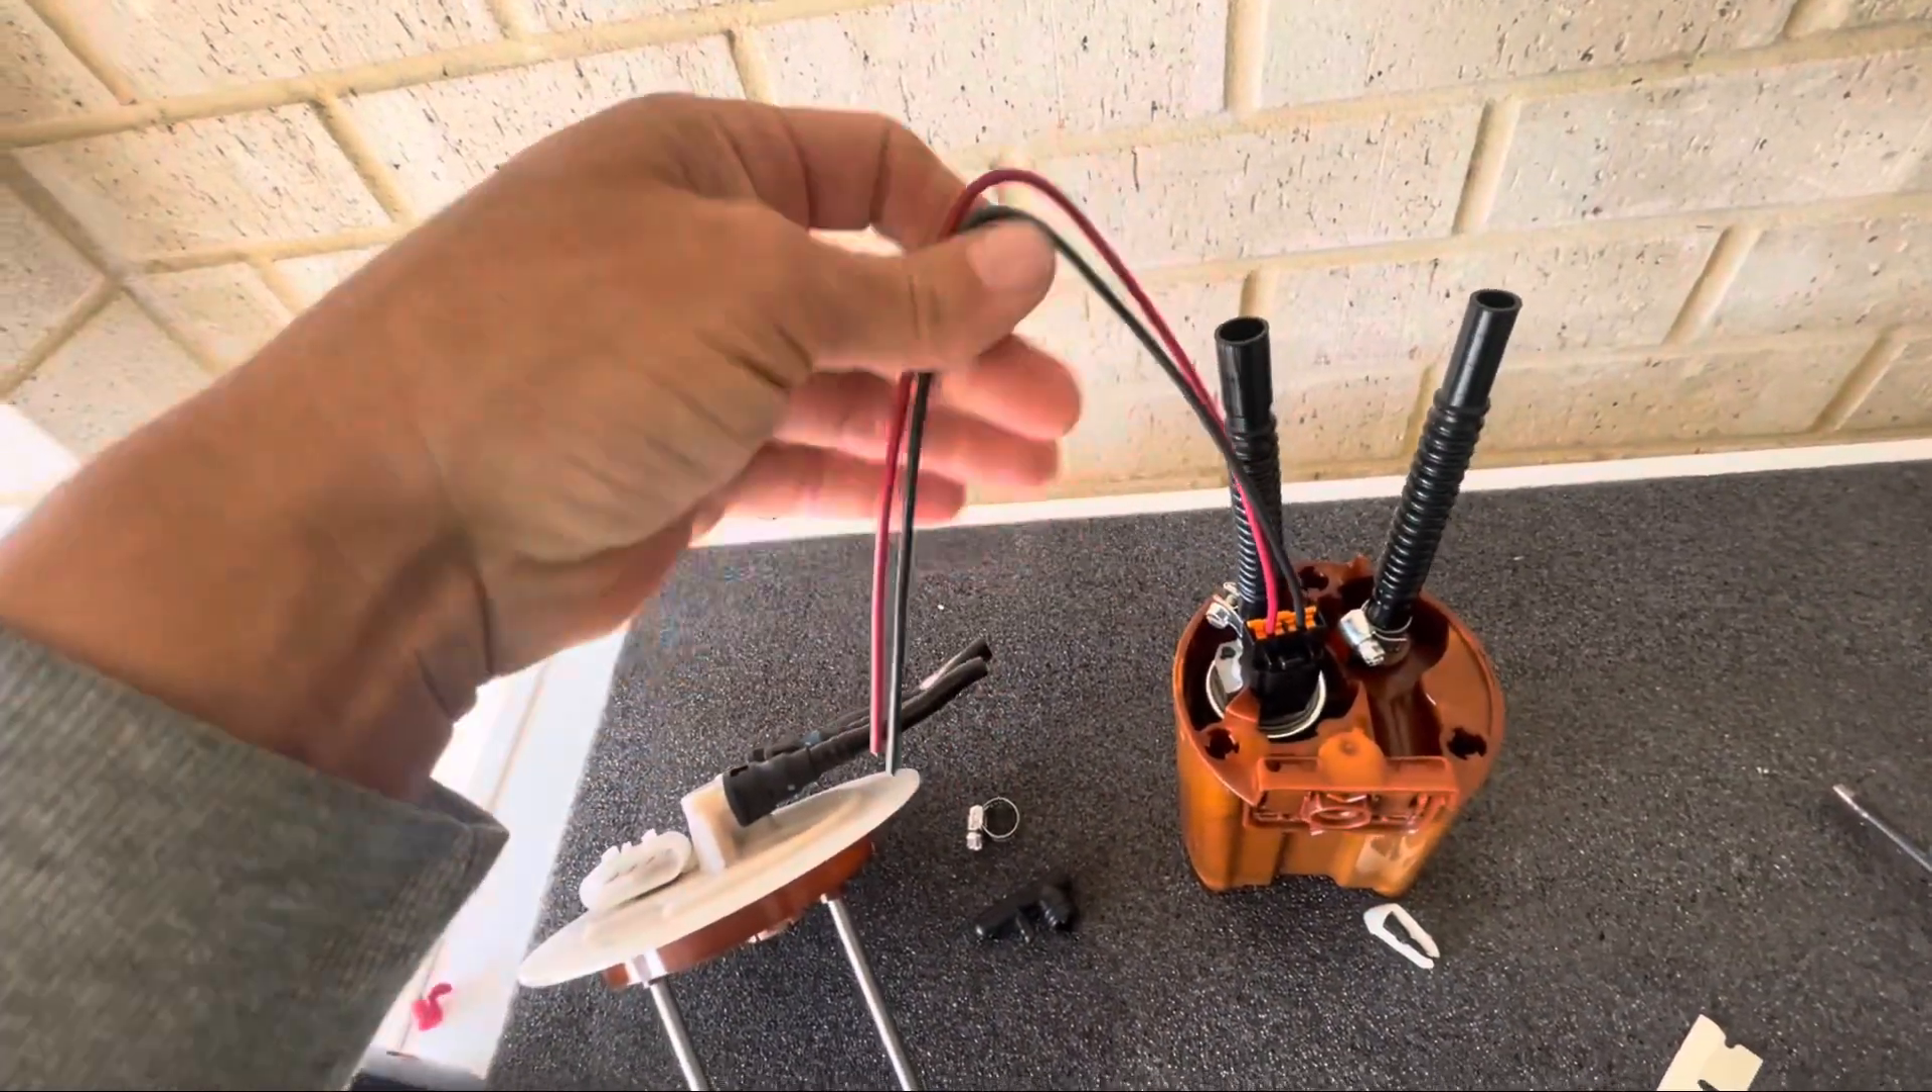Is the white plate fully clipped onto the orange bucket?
No.